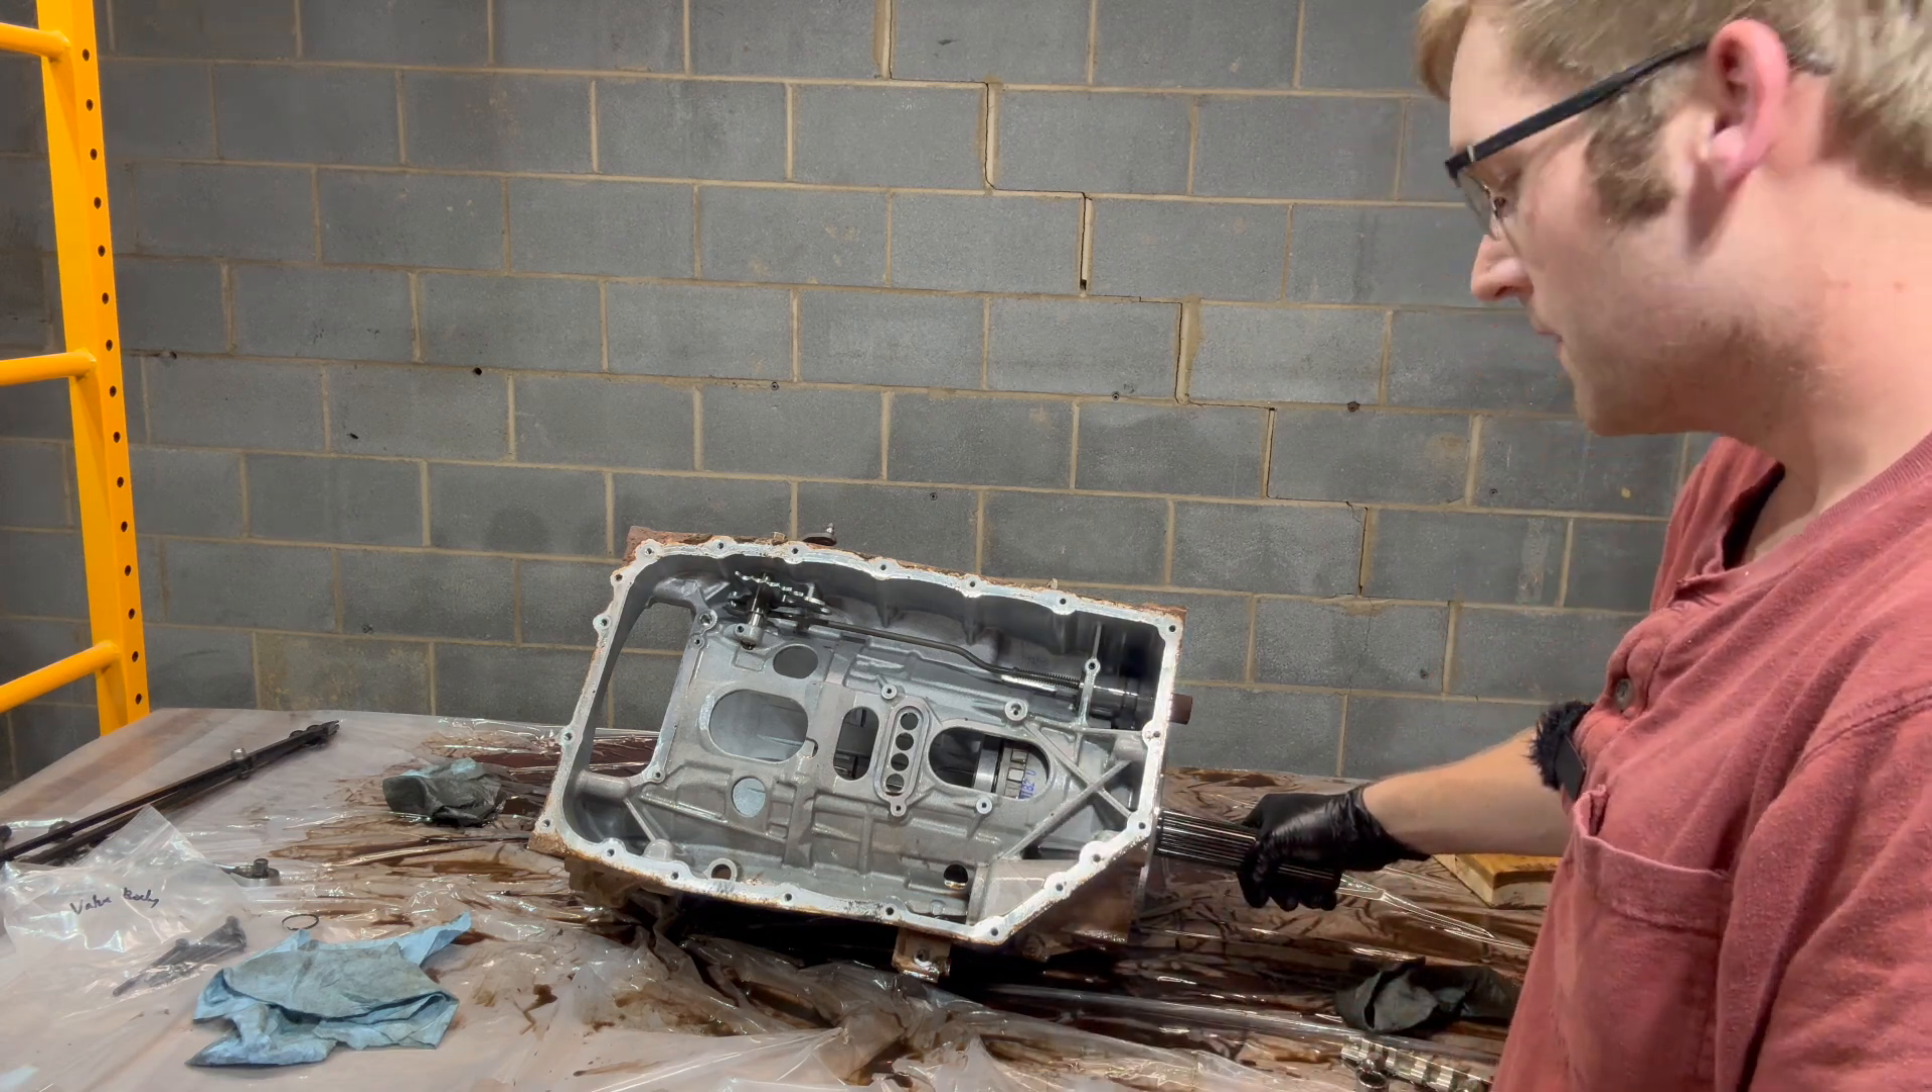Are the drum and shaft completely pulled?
No.